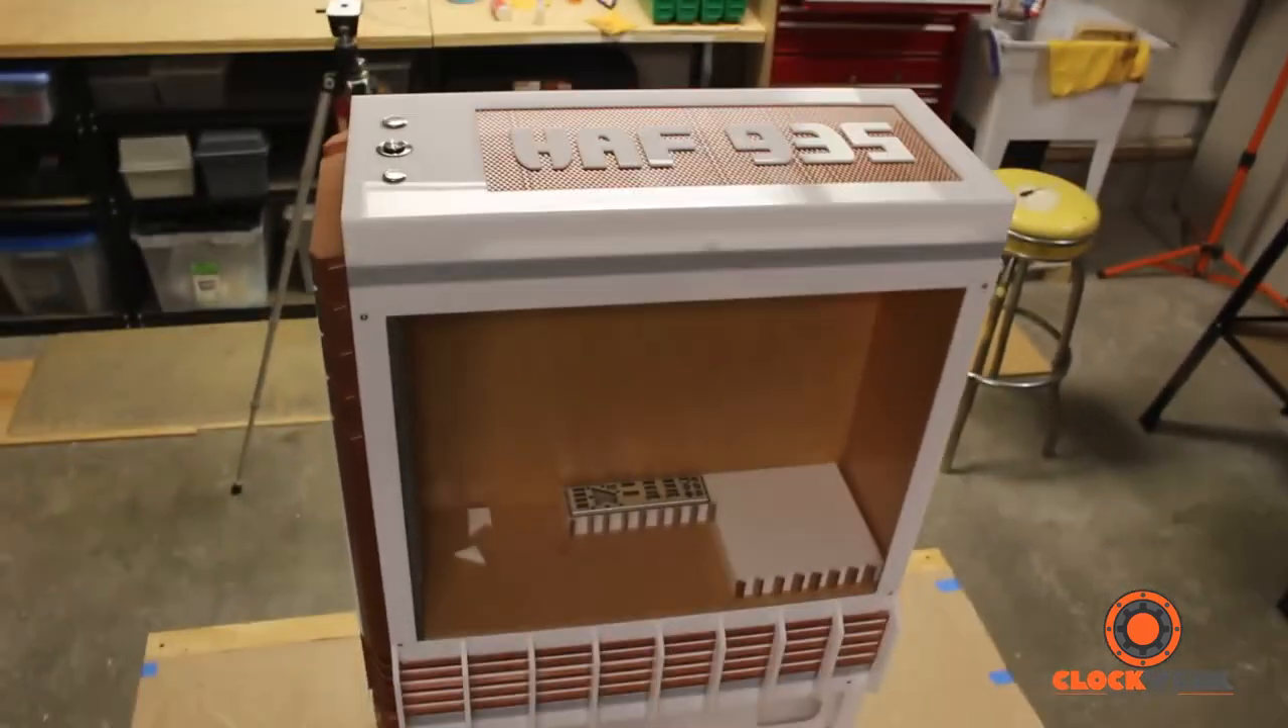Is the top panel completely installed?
Yes.